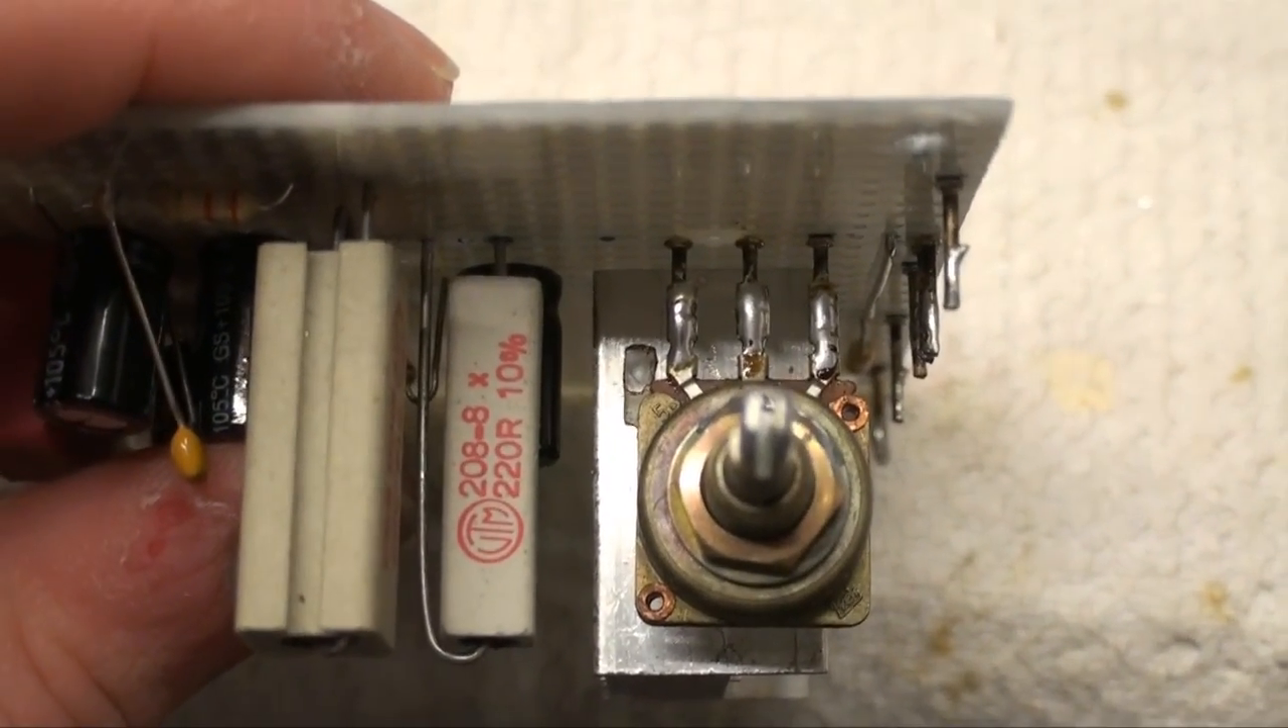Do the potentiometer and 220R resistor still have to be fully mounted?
No.